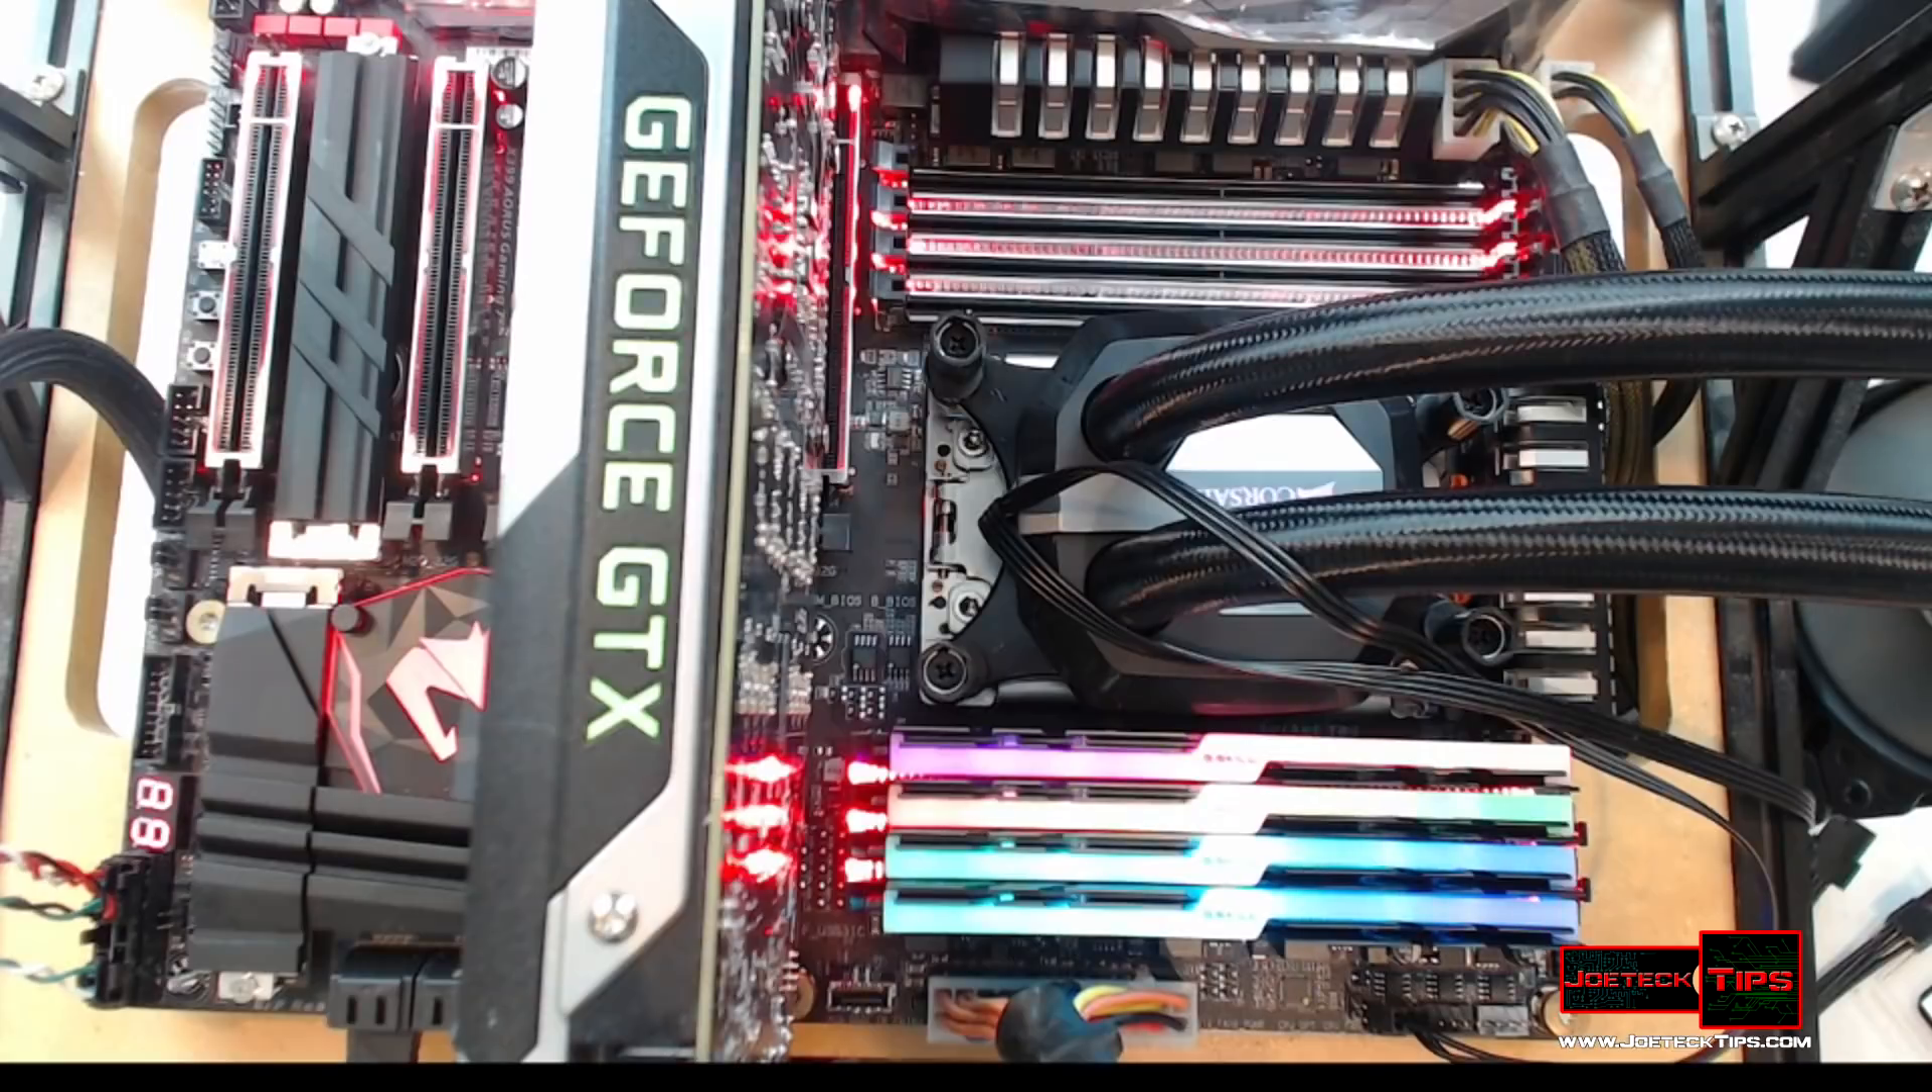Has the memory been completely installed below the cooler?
Yes.